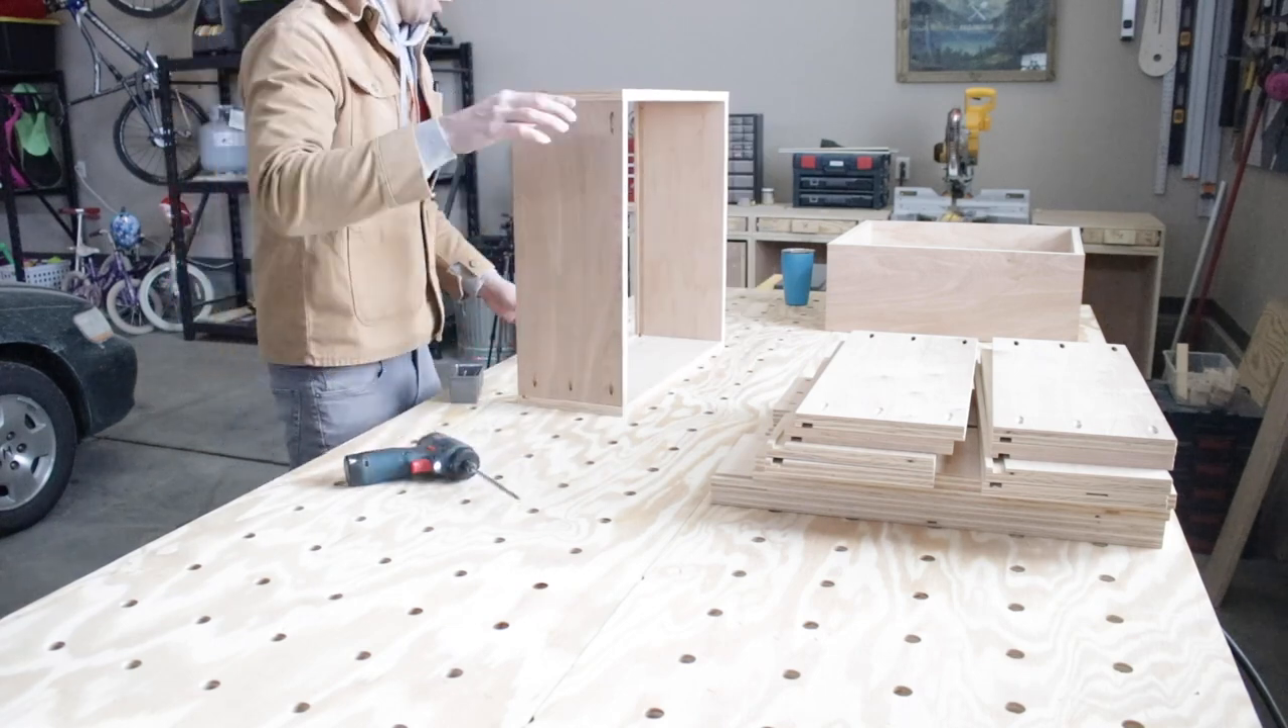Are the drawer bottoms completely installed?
No.